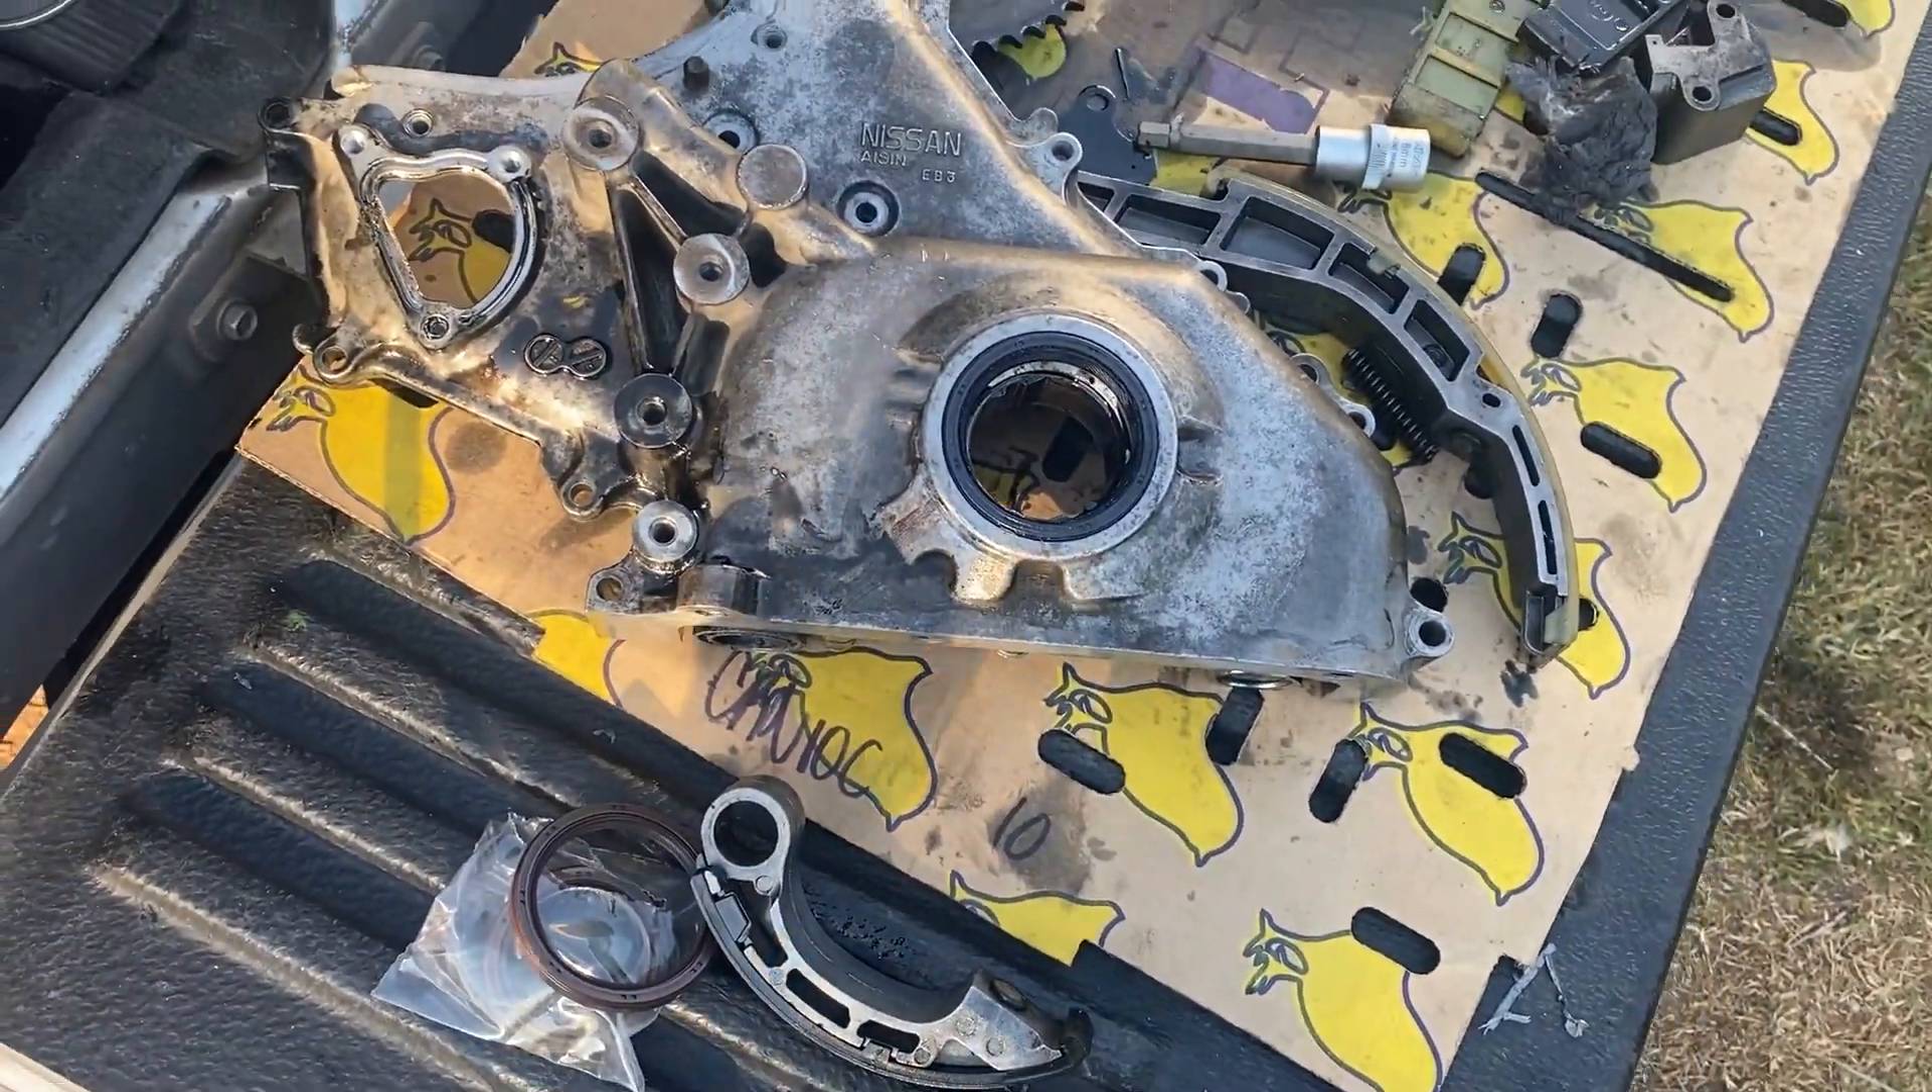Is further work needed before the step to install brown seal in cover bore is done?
Yes.